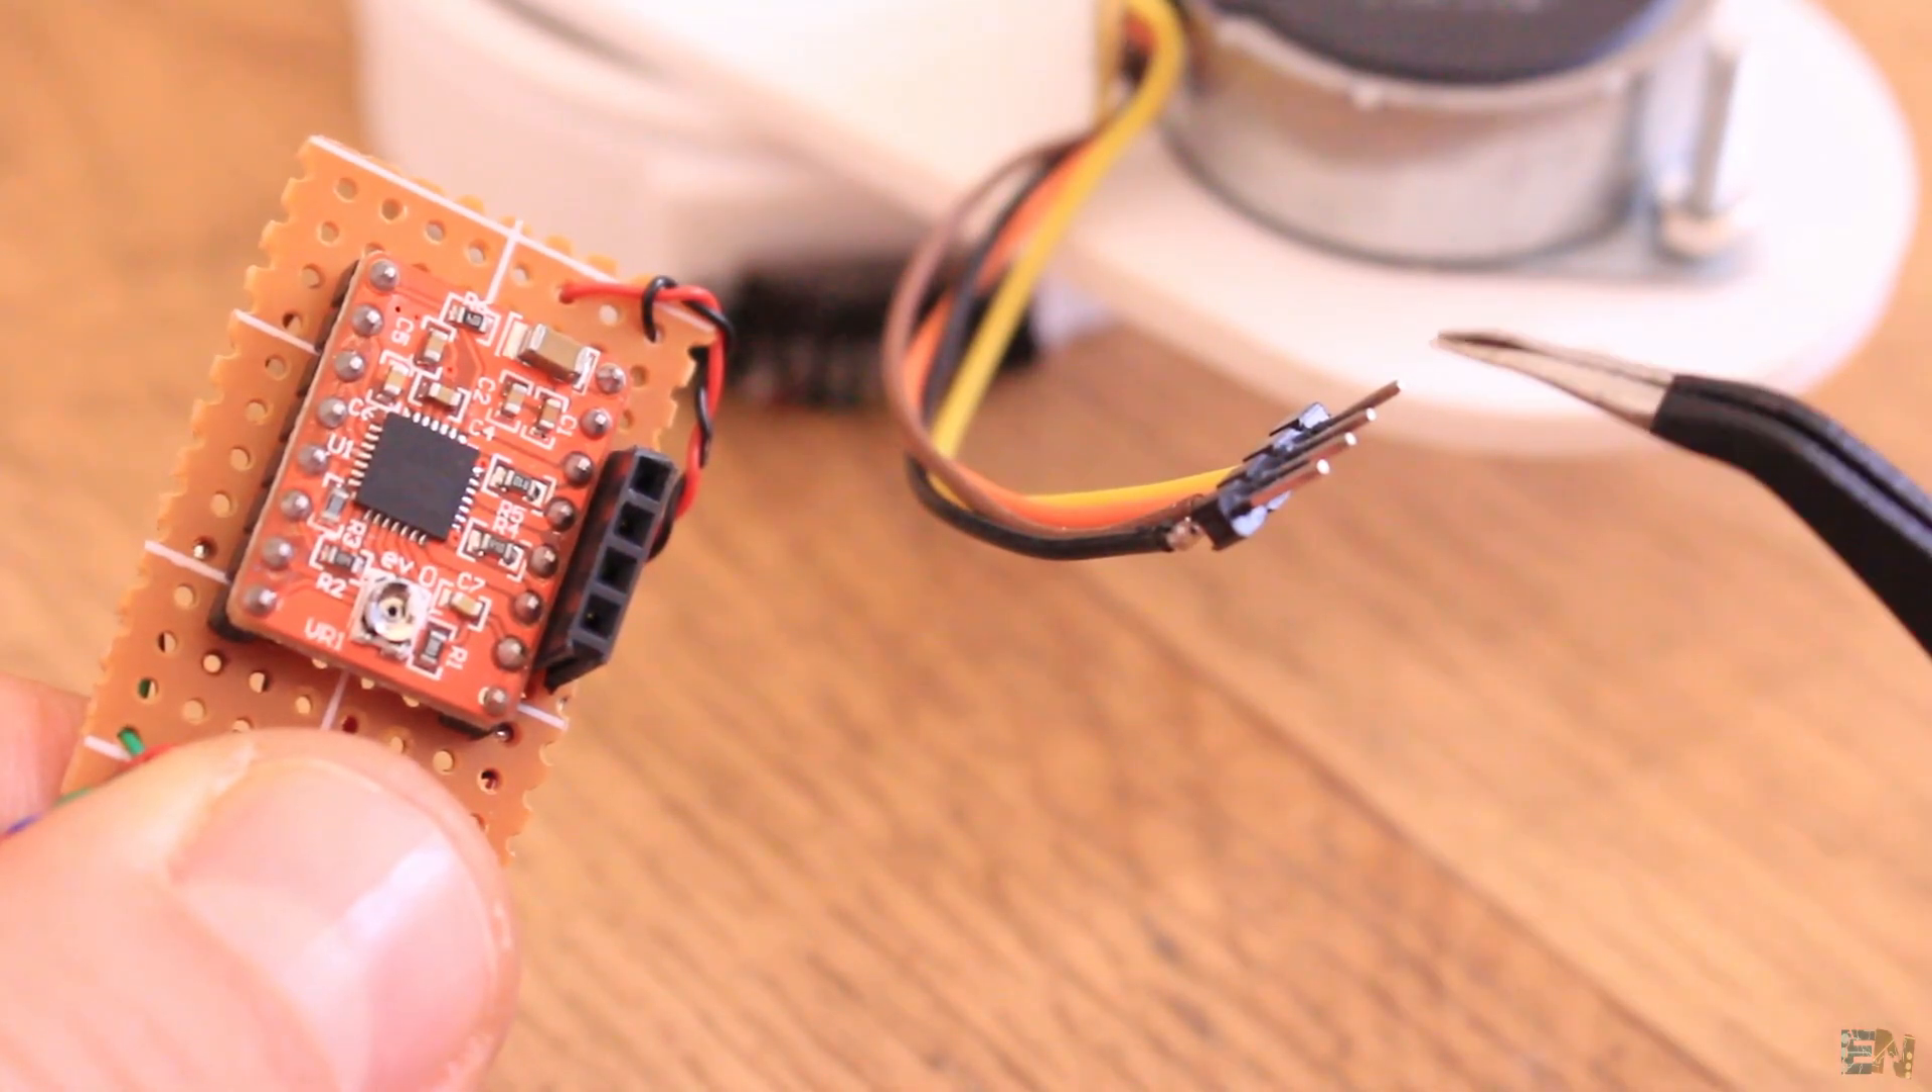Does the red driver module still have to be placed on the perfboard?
No.